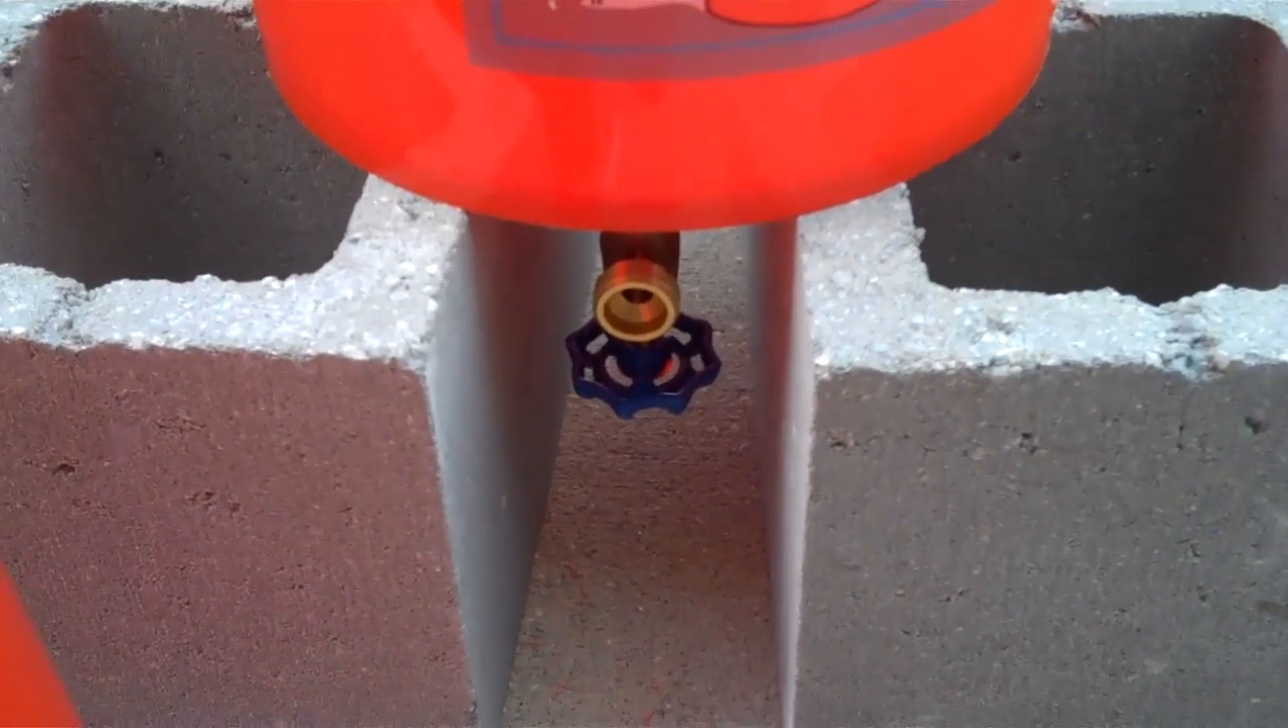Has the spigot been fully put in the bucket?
Yes.